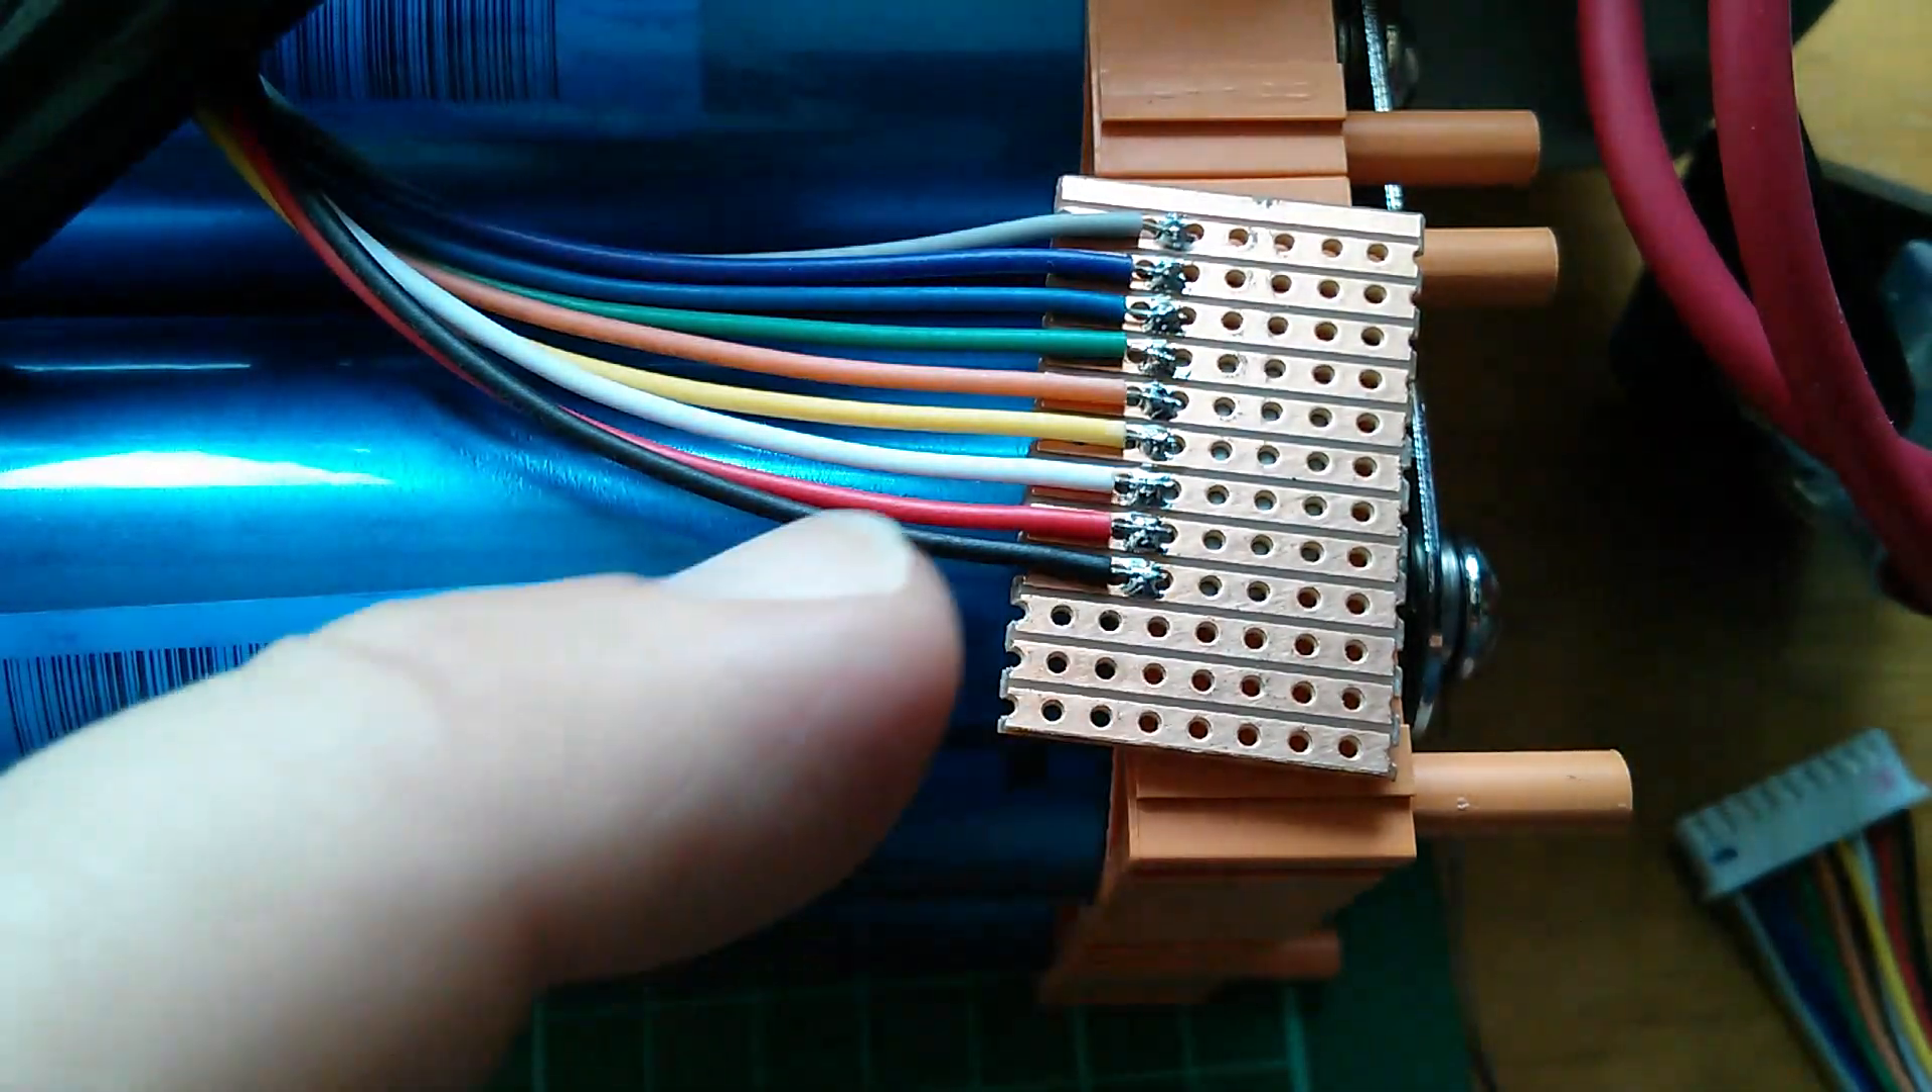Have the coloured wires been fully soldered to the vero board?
Yes.